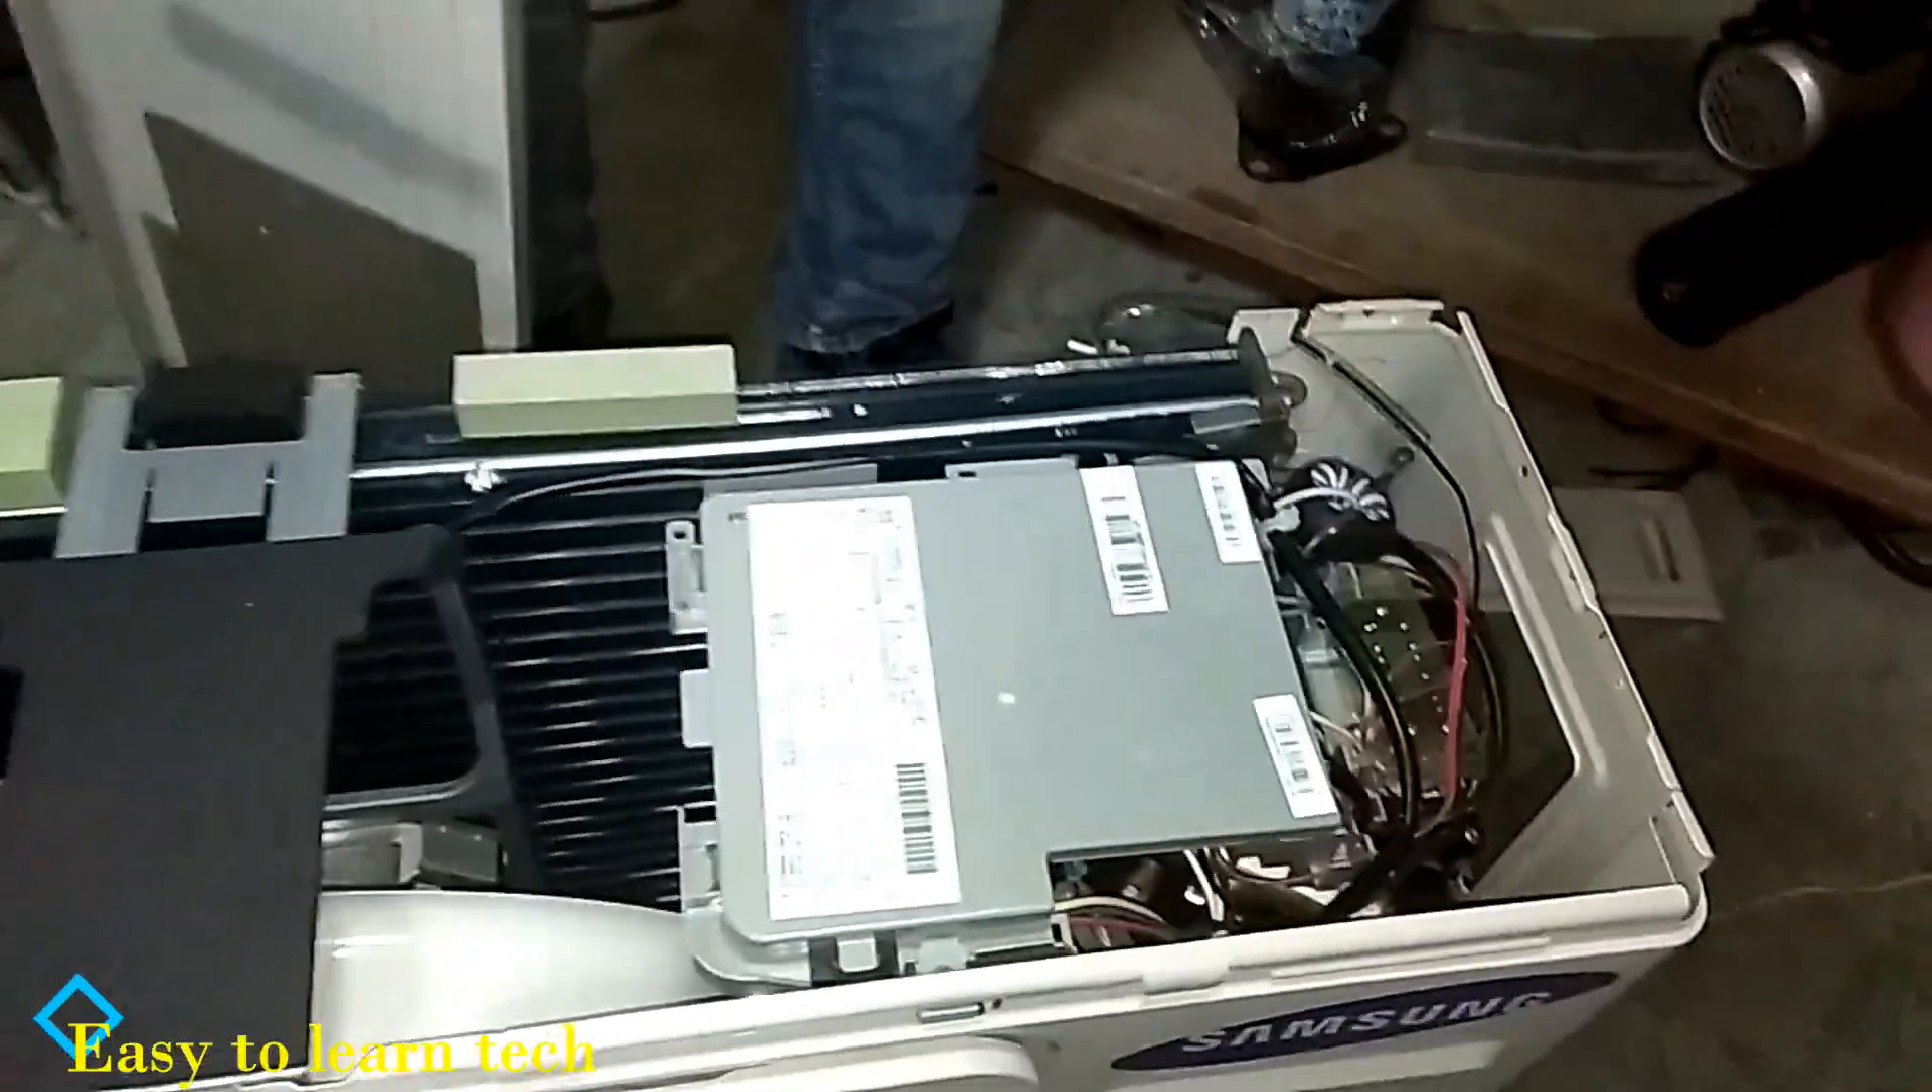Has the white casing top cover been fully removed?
Yes.